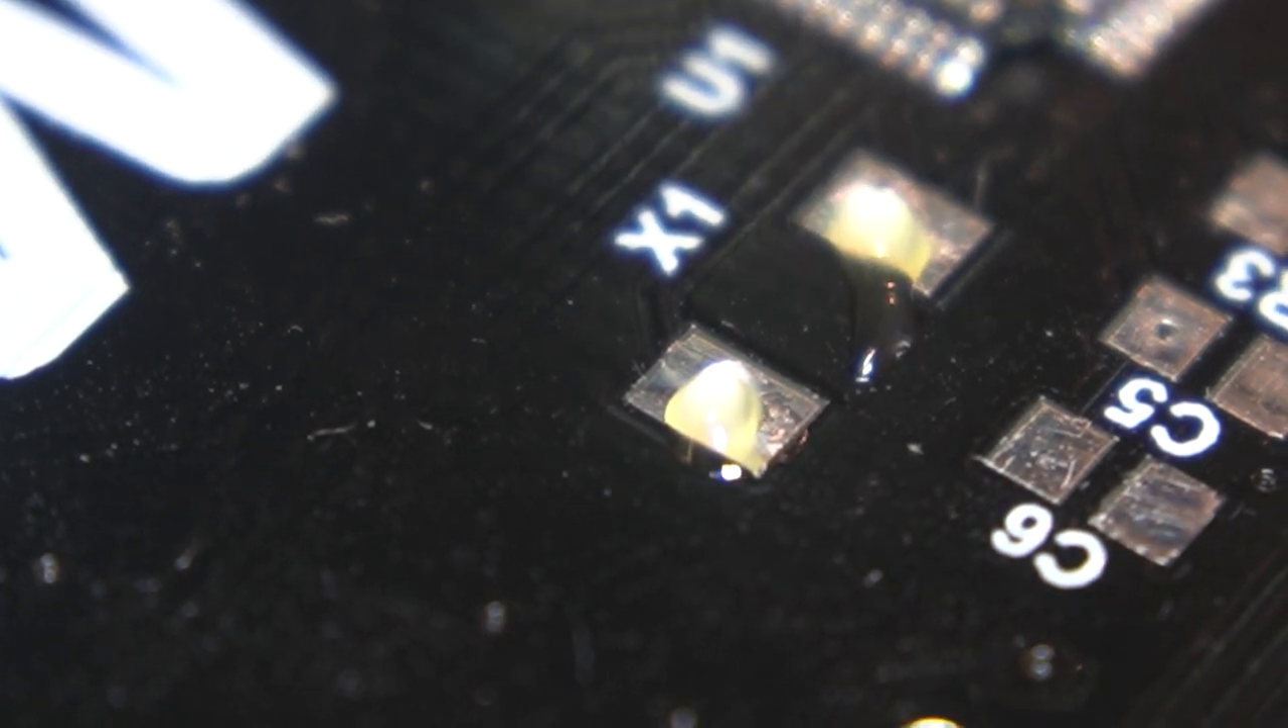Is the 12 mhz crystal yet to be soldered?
Yes.